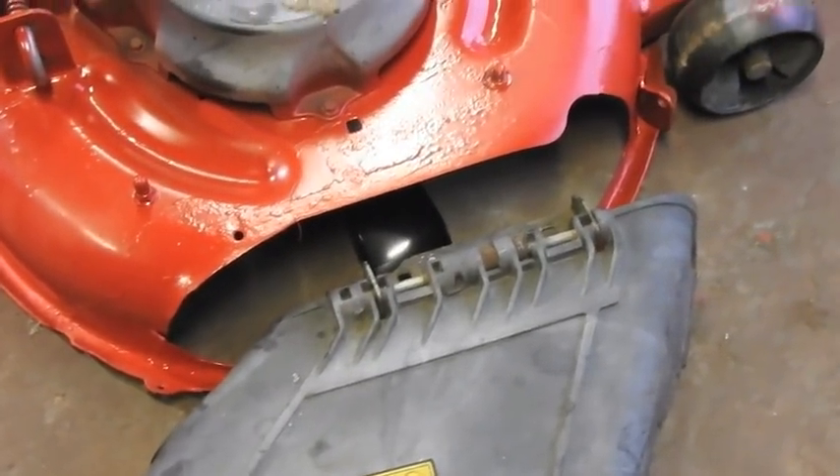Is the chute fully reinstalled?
No.